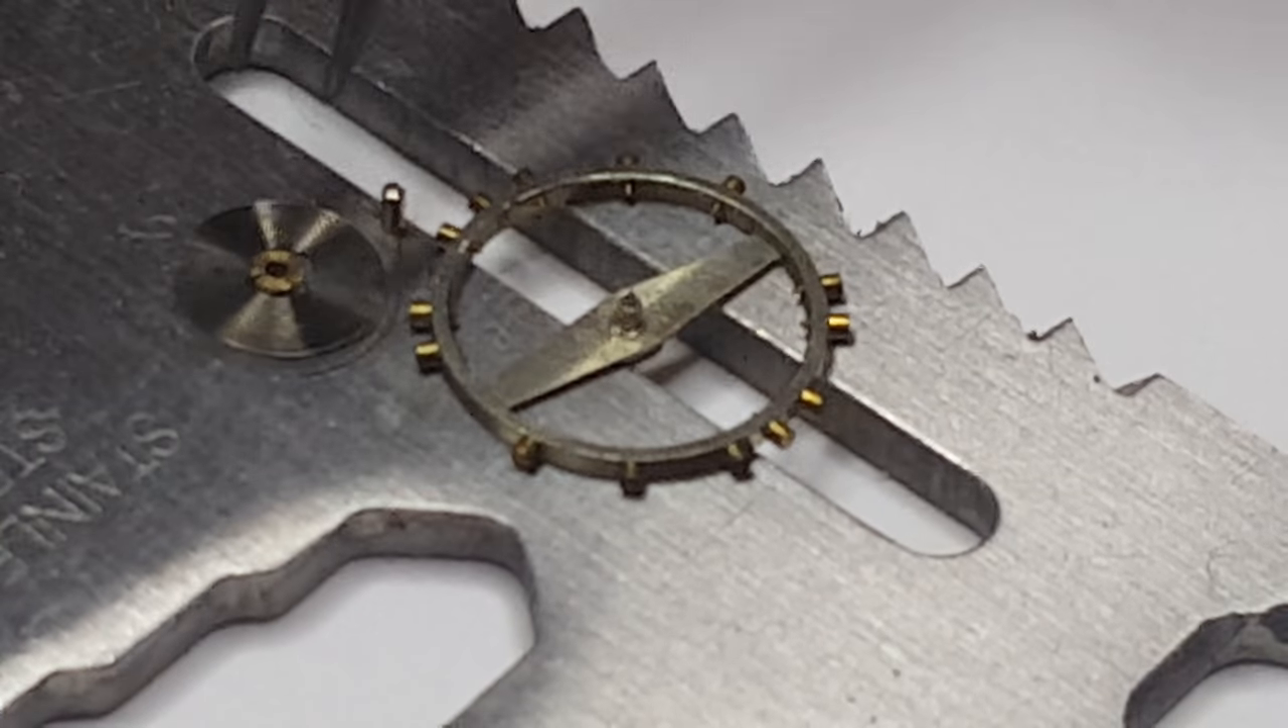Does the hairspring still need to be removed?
No.